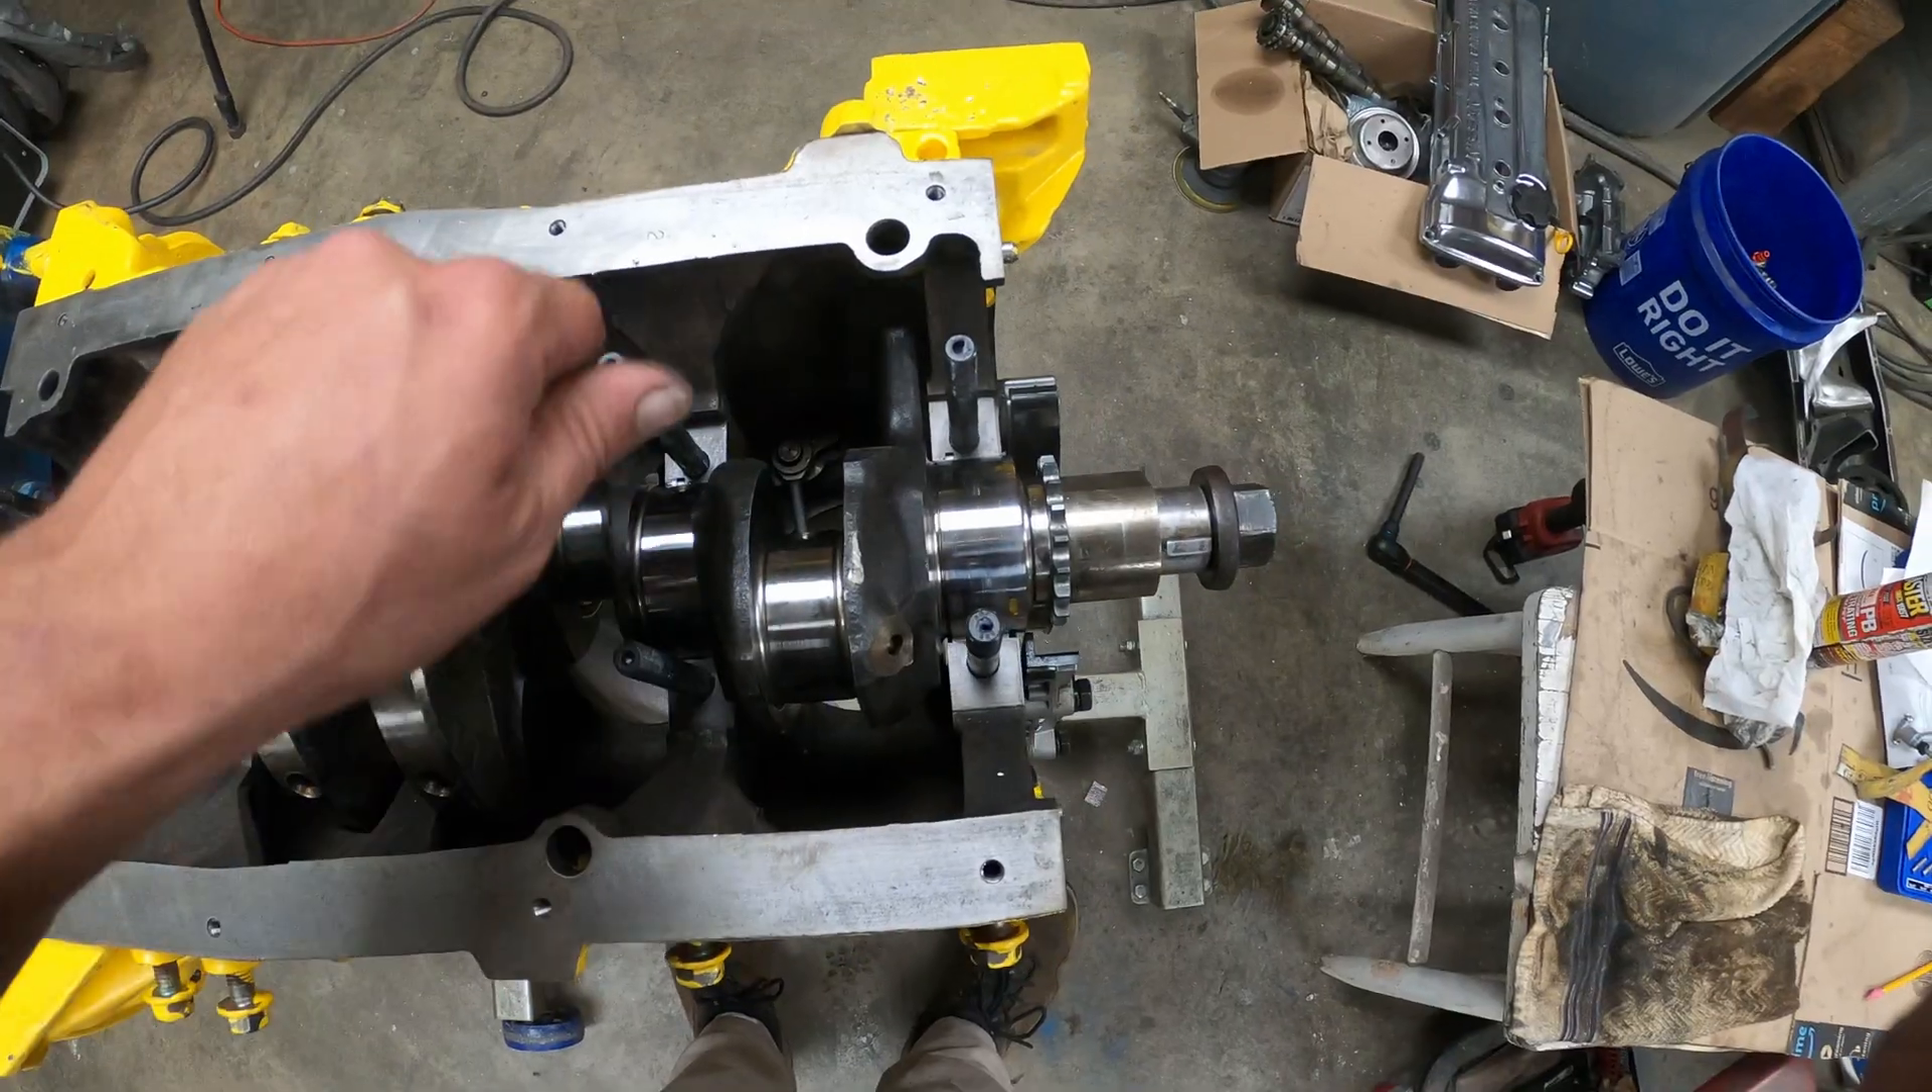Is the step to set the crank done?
Yes.